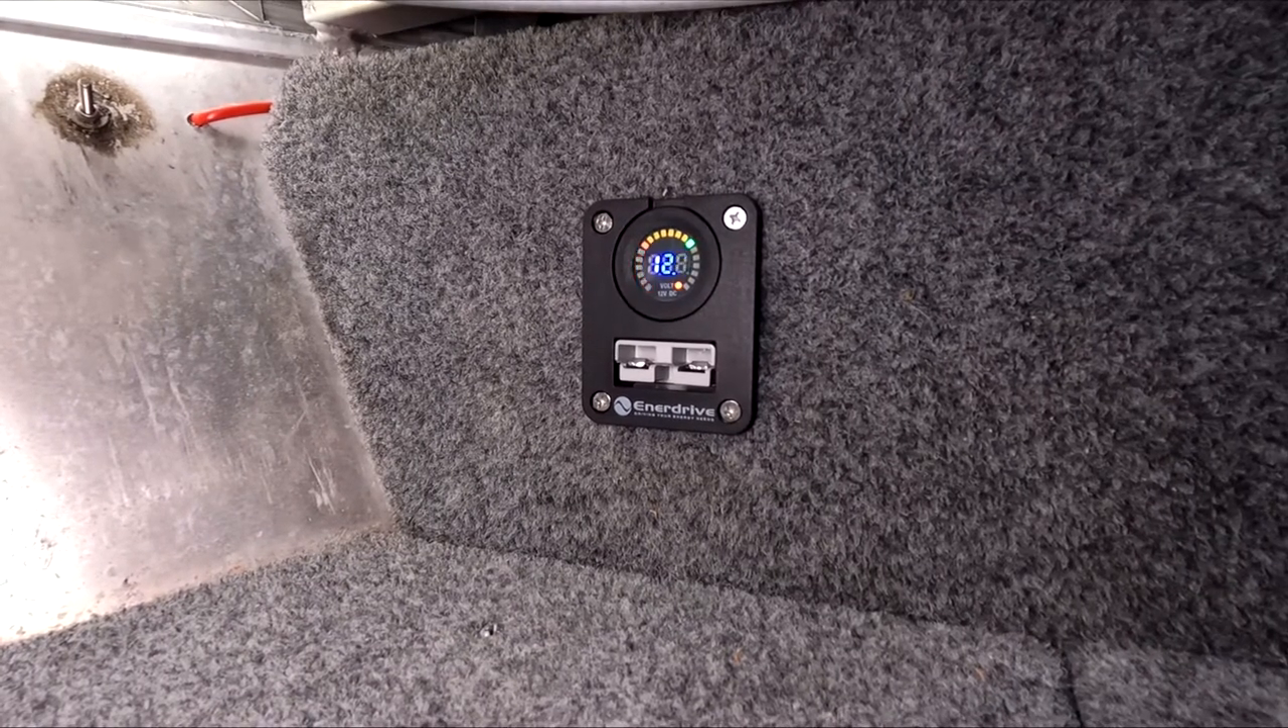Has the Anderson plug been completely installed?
Yes.